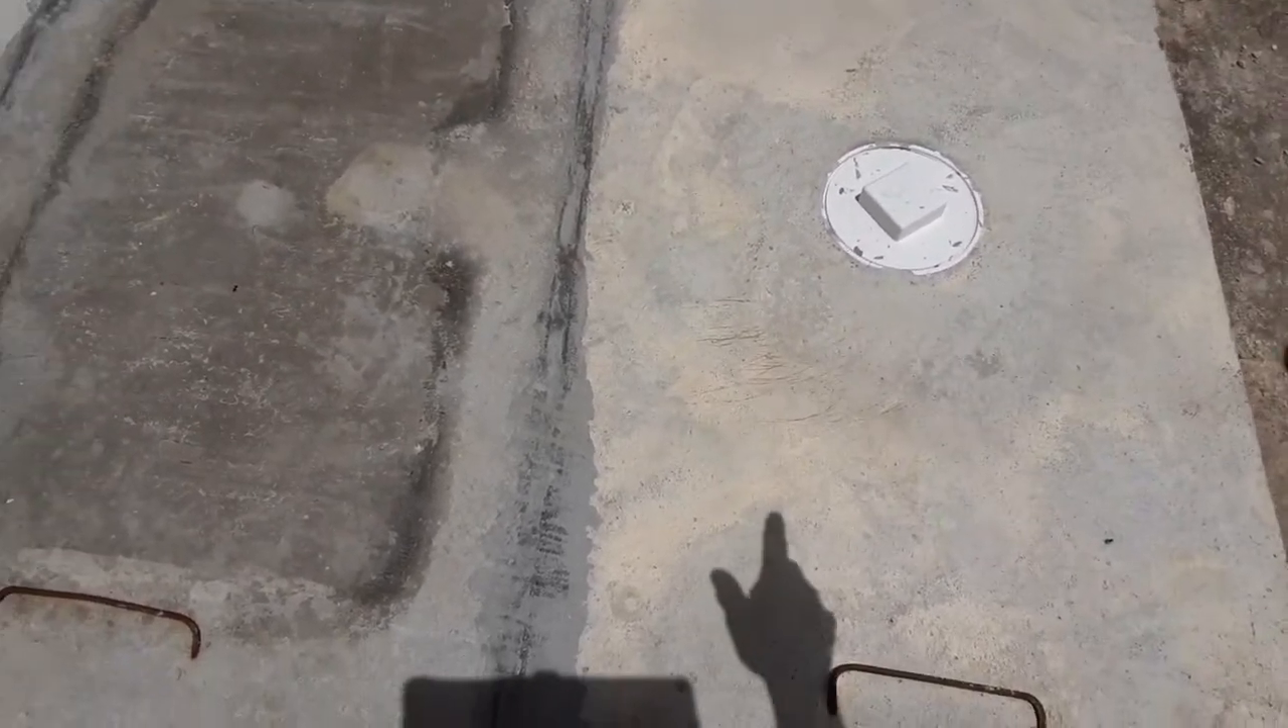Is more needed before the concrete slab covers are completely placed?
No.